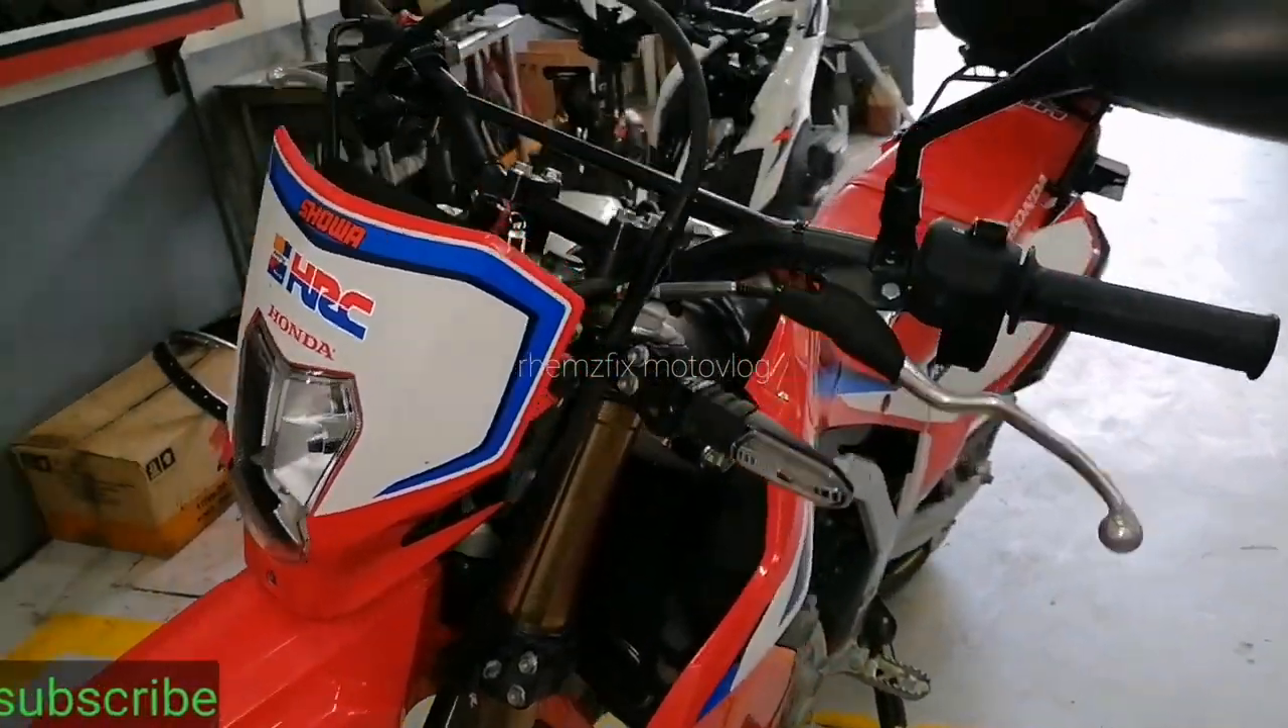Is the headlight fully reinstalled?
Yes.